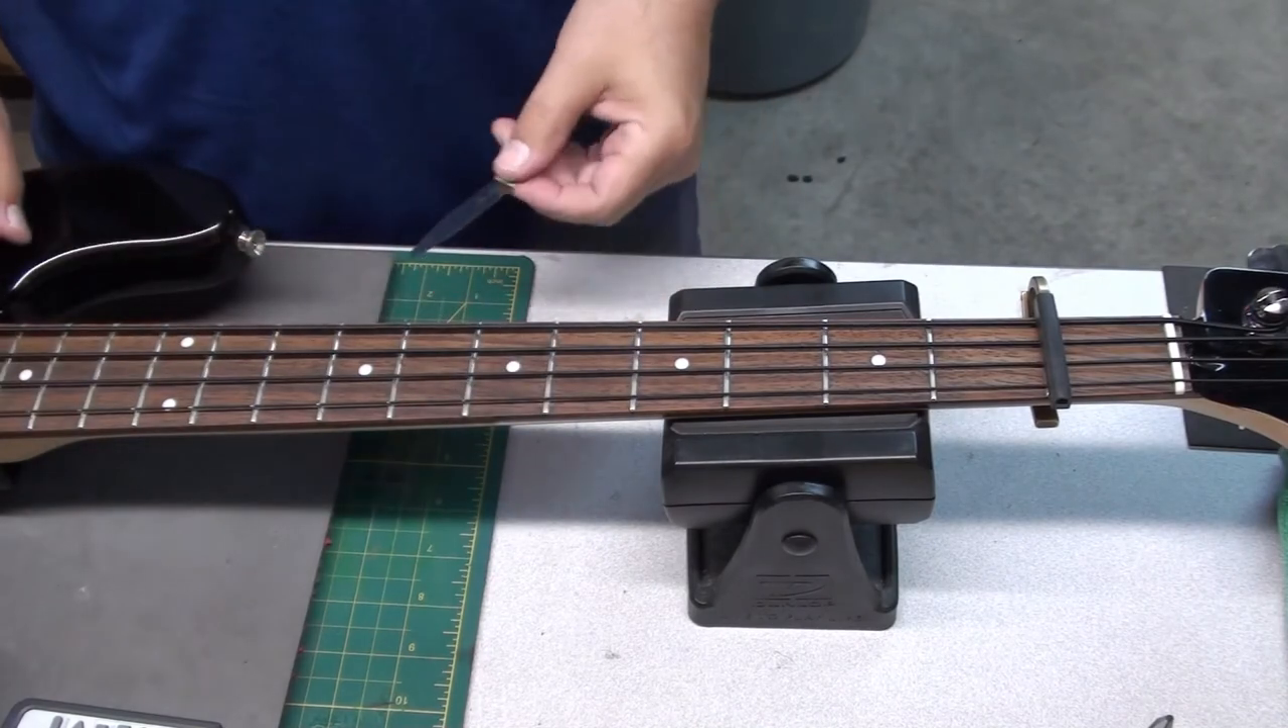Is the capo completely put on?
Yes.